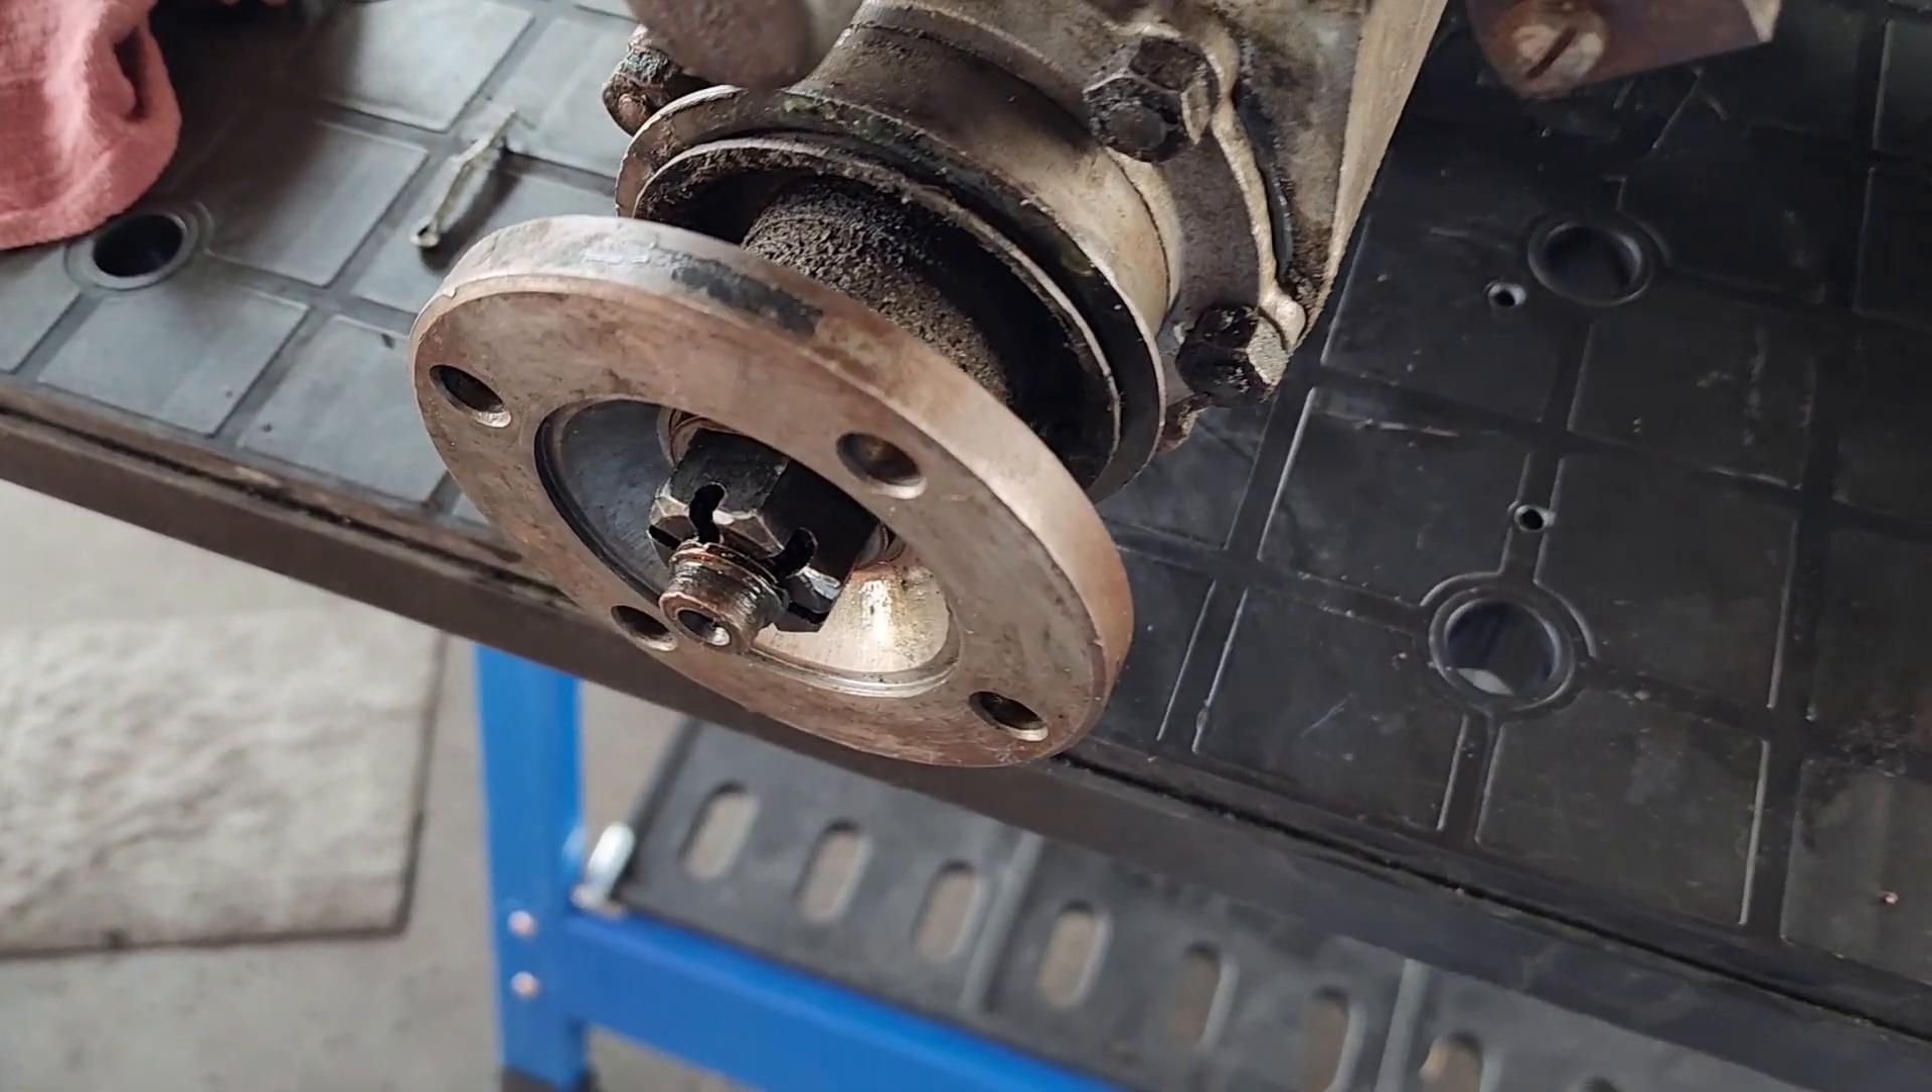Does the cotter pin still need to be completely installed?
Yes.